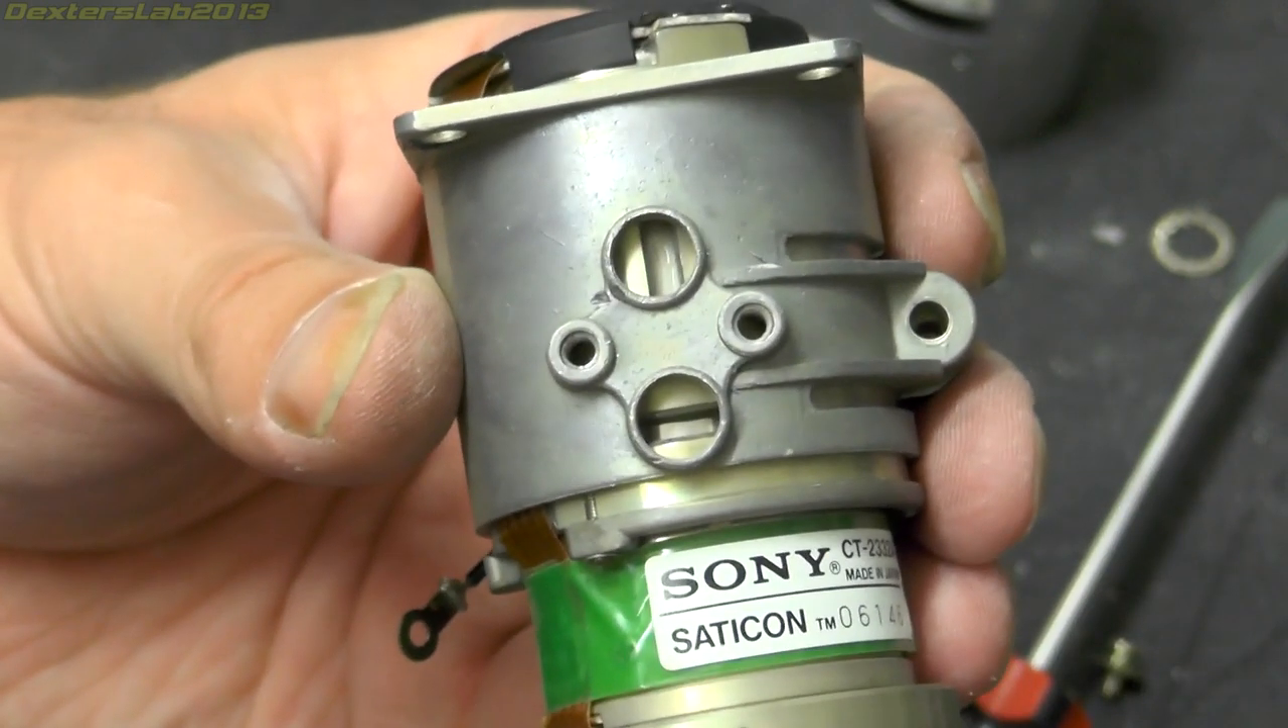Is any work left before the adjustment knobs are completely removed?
No.